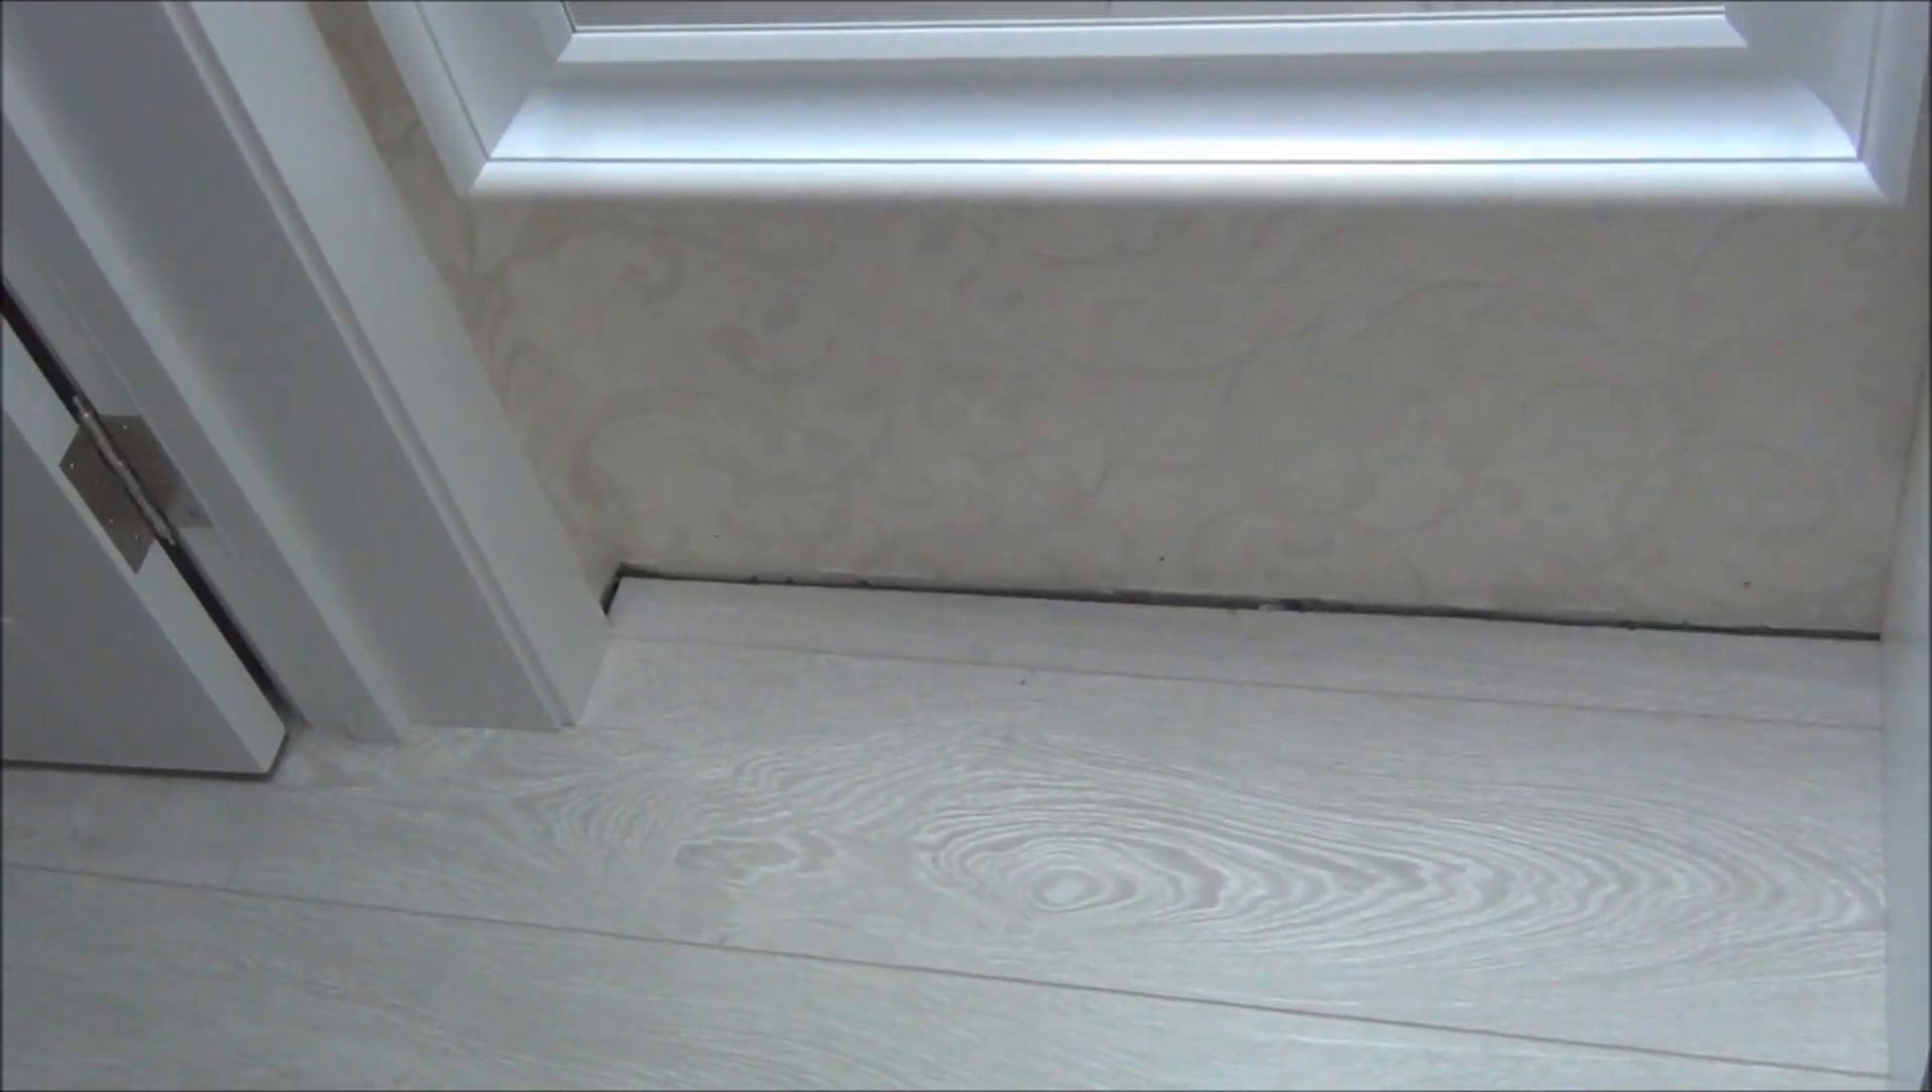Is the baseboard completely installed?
No.